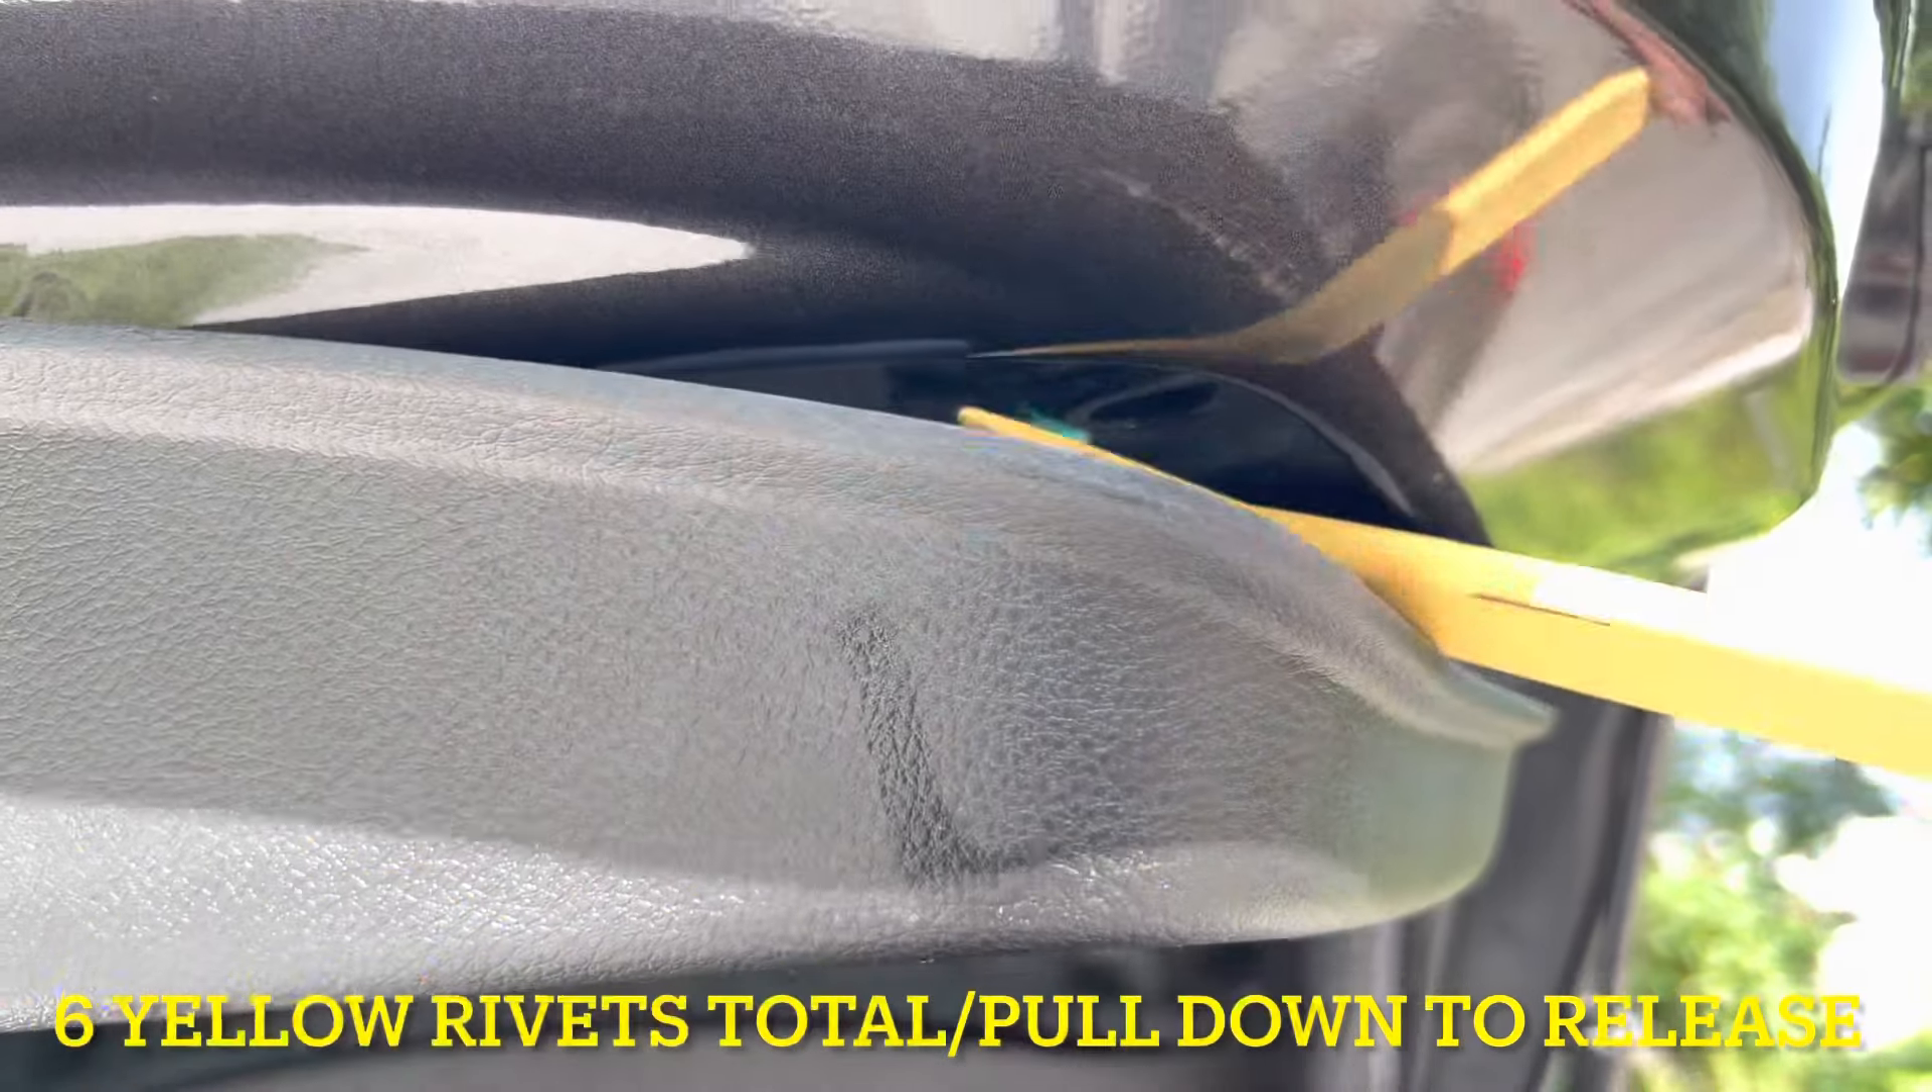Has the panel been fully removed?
No.